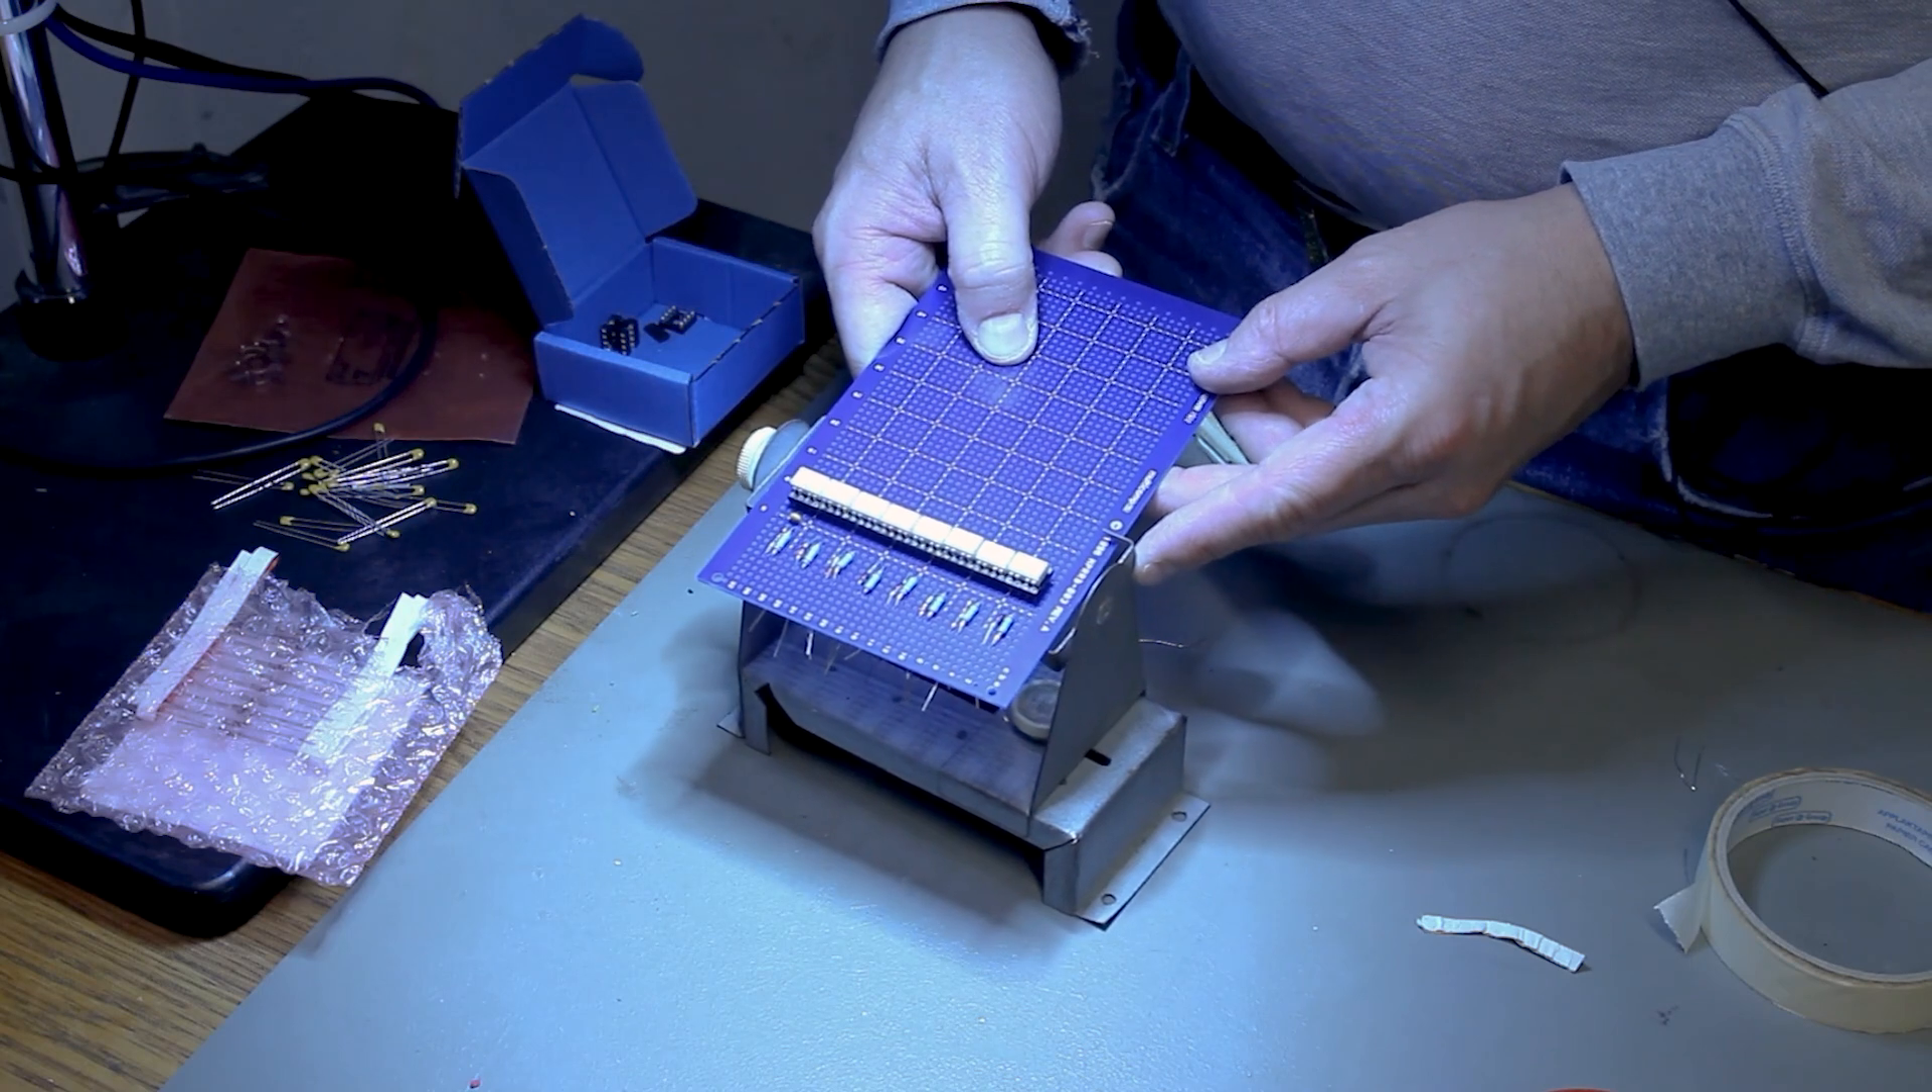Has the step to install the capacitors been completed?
No.